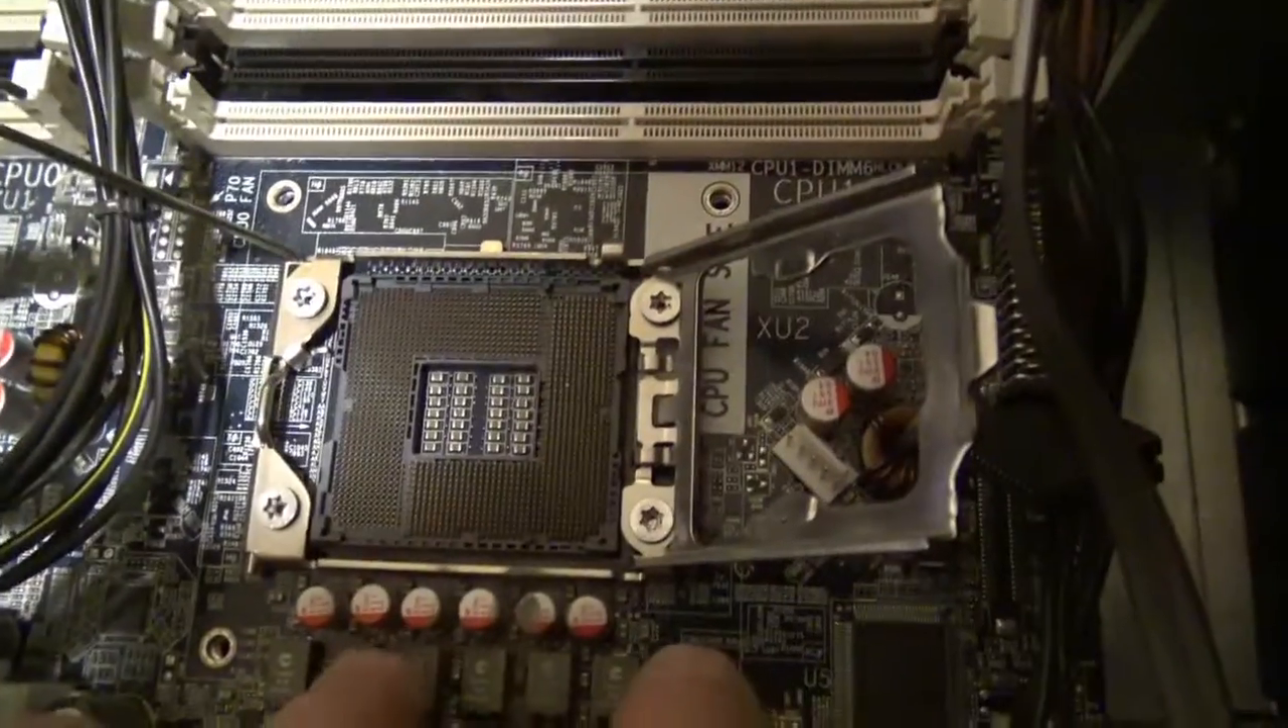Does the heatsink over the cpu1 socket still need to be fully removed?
No.